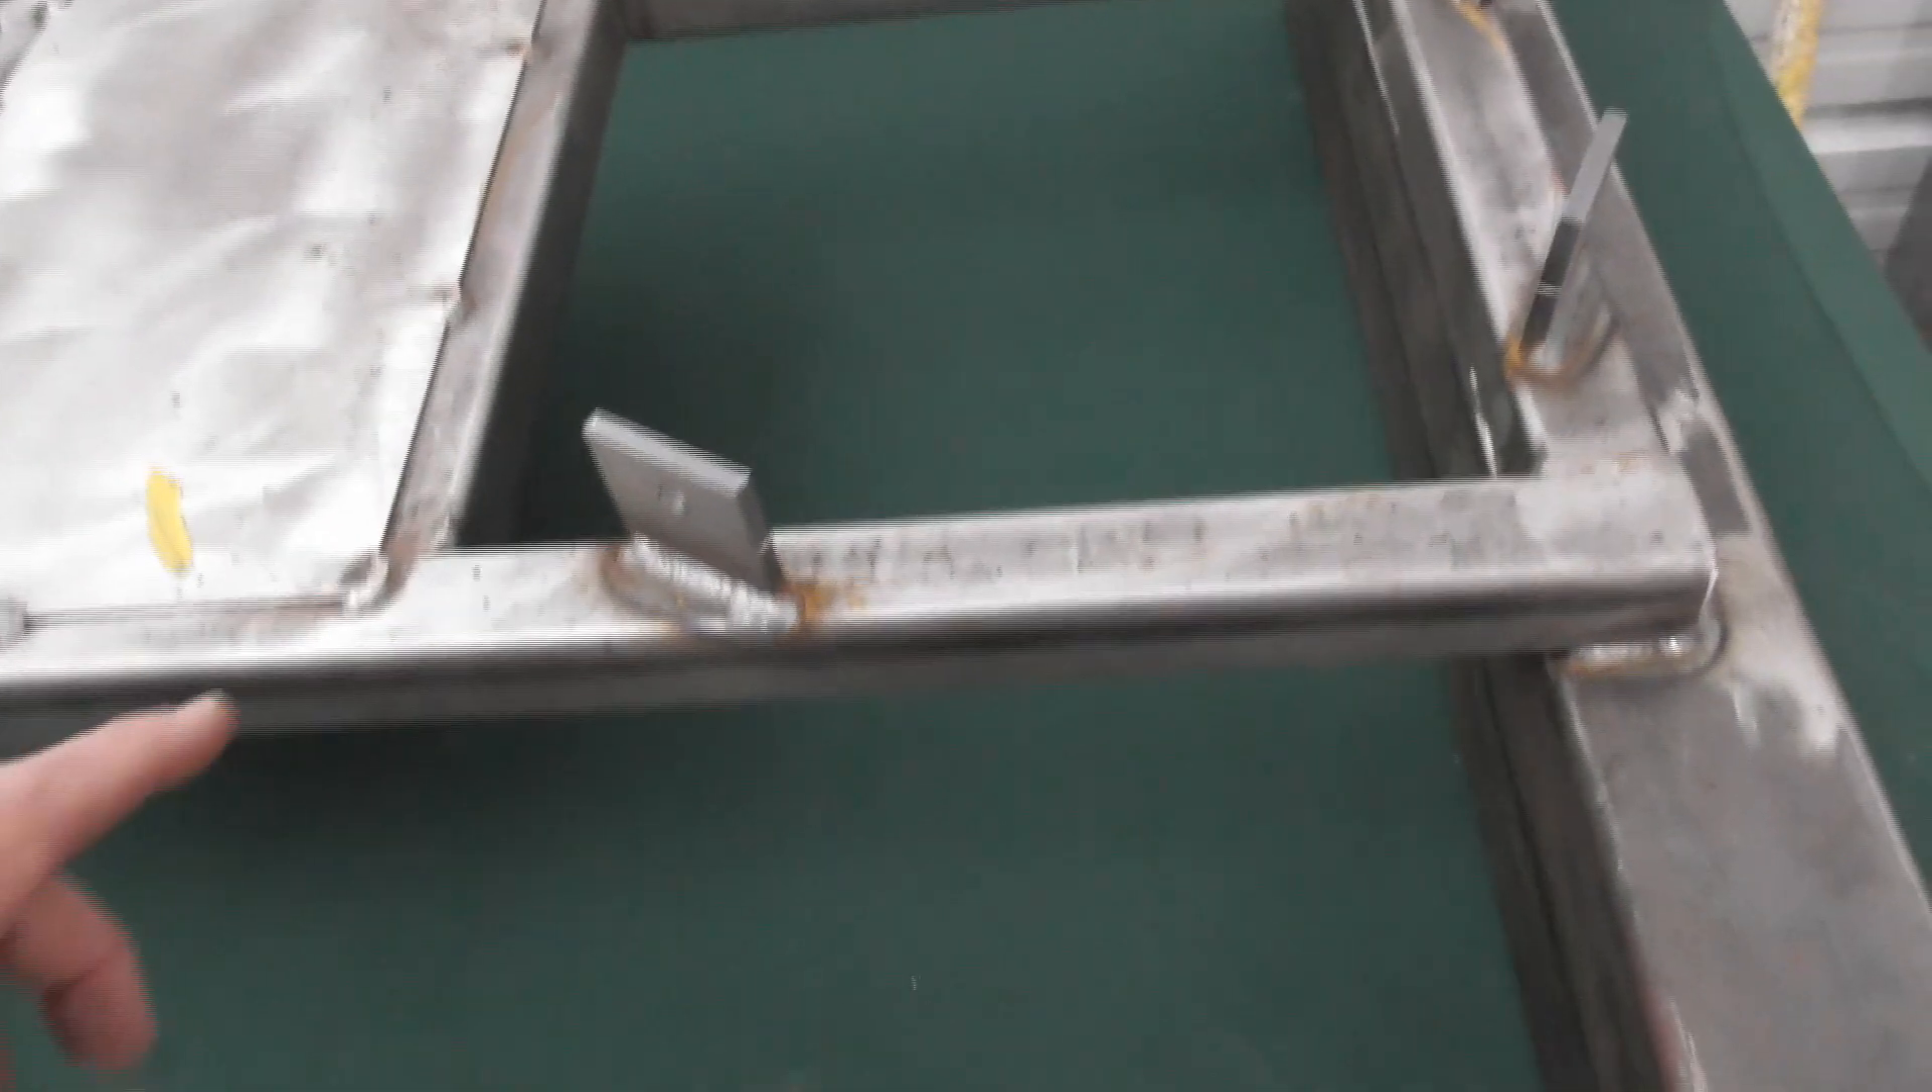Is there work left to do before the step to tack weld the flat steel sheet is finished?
No.